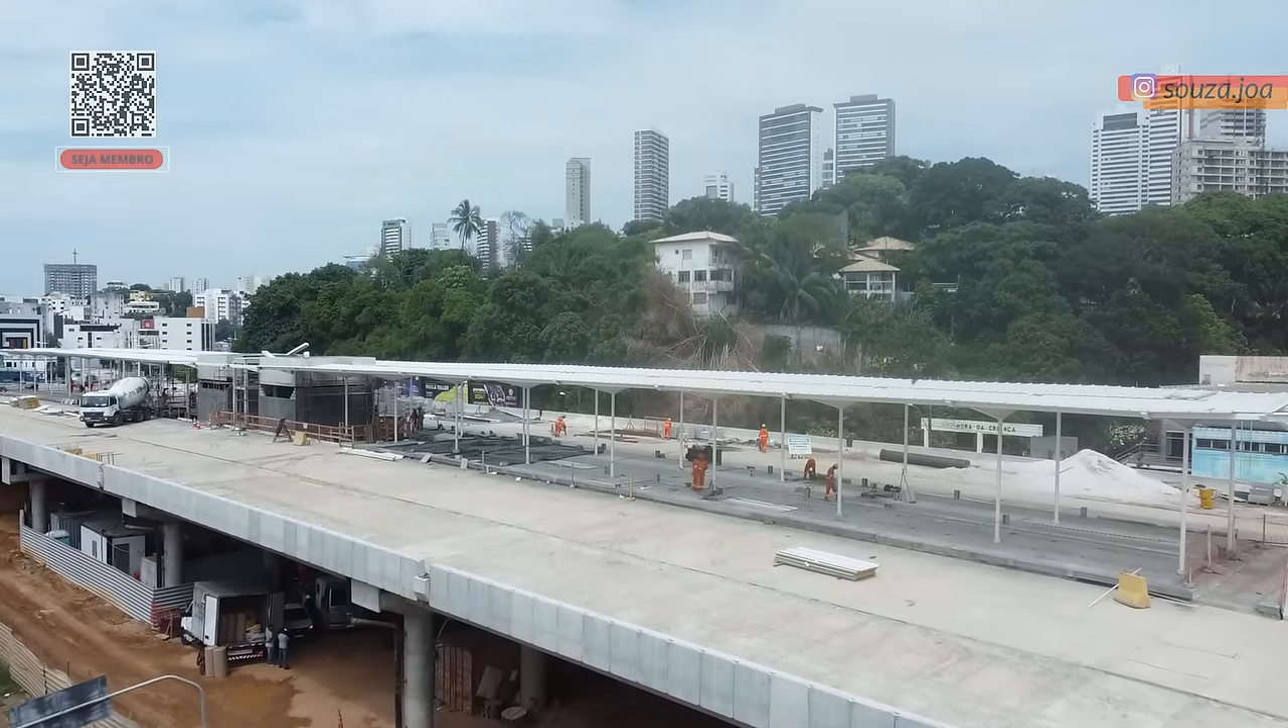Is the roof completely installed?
Yes.